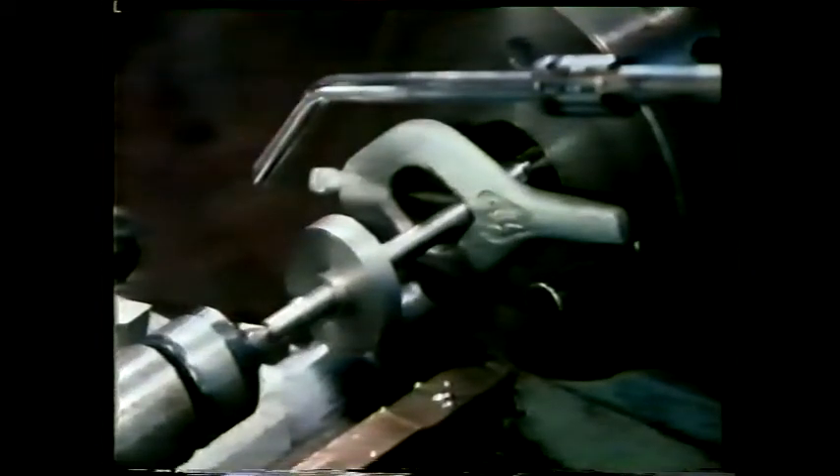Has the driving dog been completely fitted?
Yes.